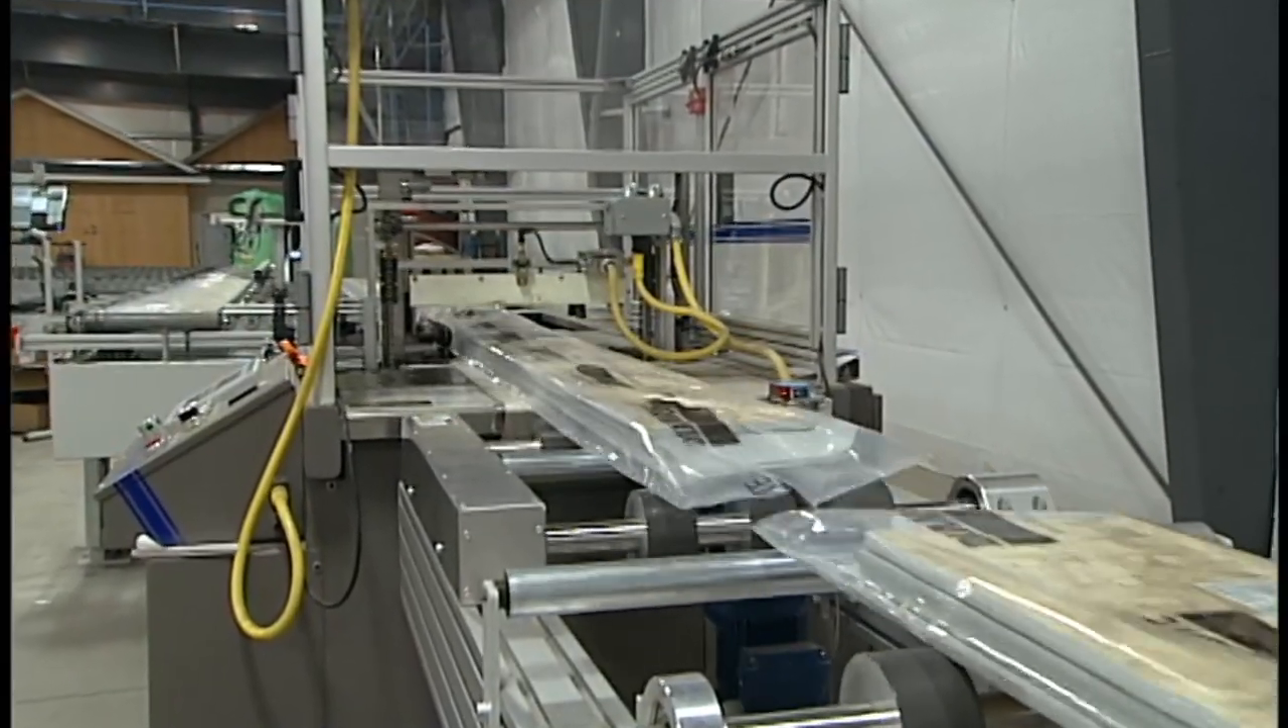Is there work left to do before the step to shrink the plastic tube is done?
Yes.